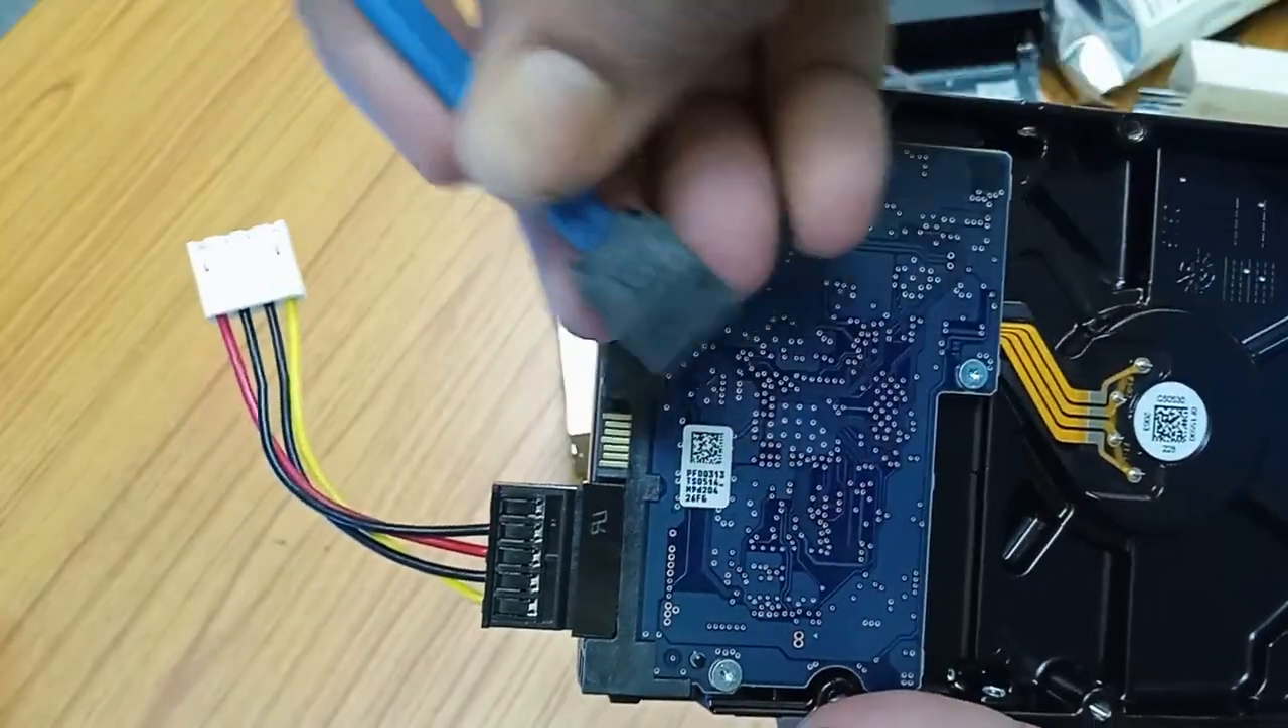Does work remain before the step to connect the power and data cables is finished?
Yes.